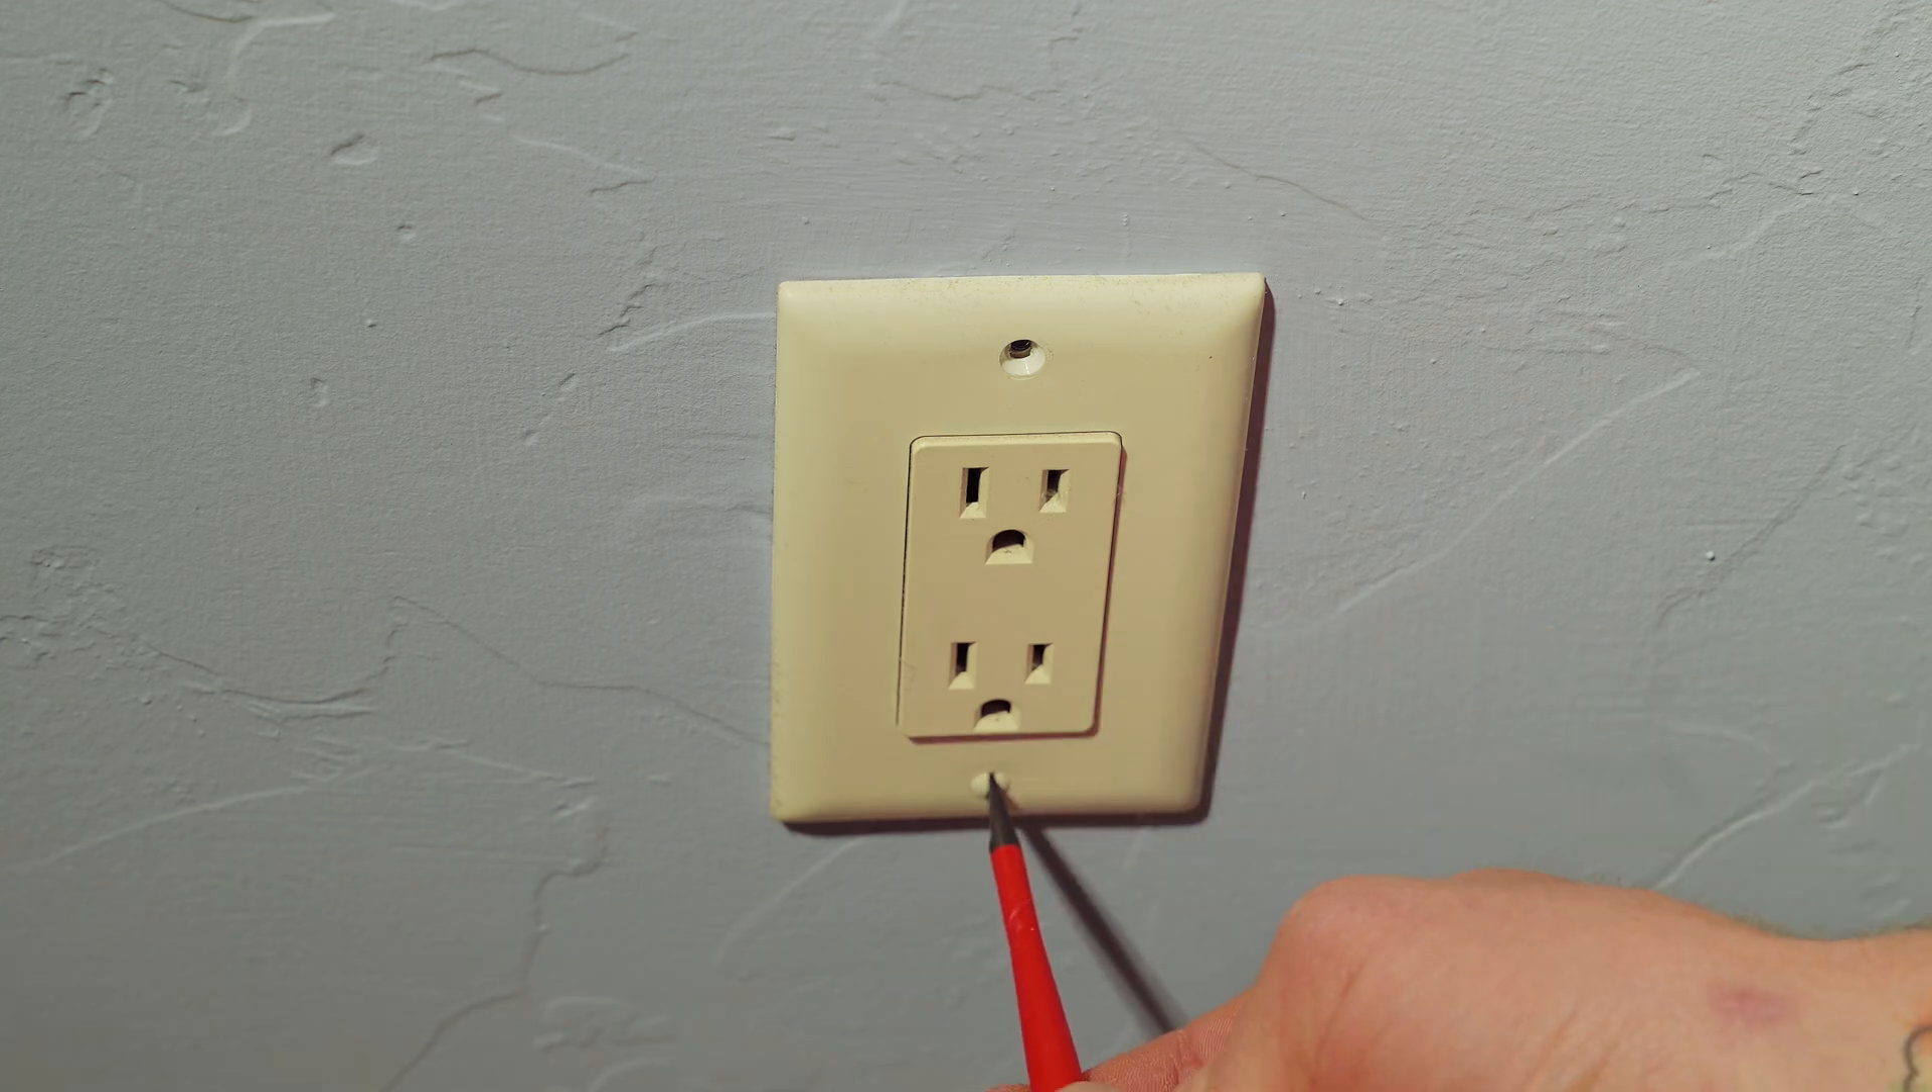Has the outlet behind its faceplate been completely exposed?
No.